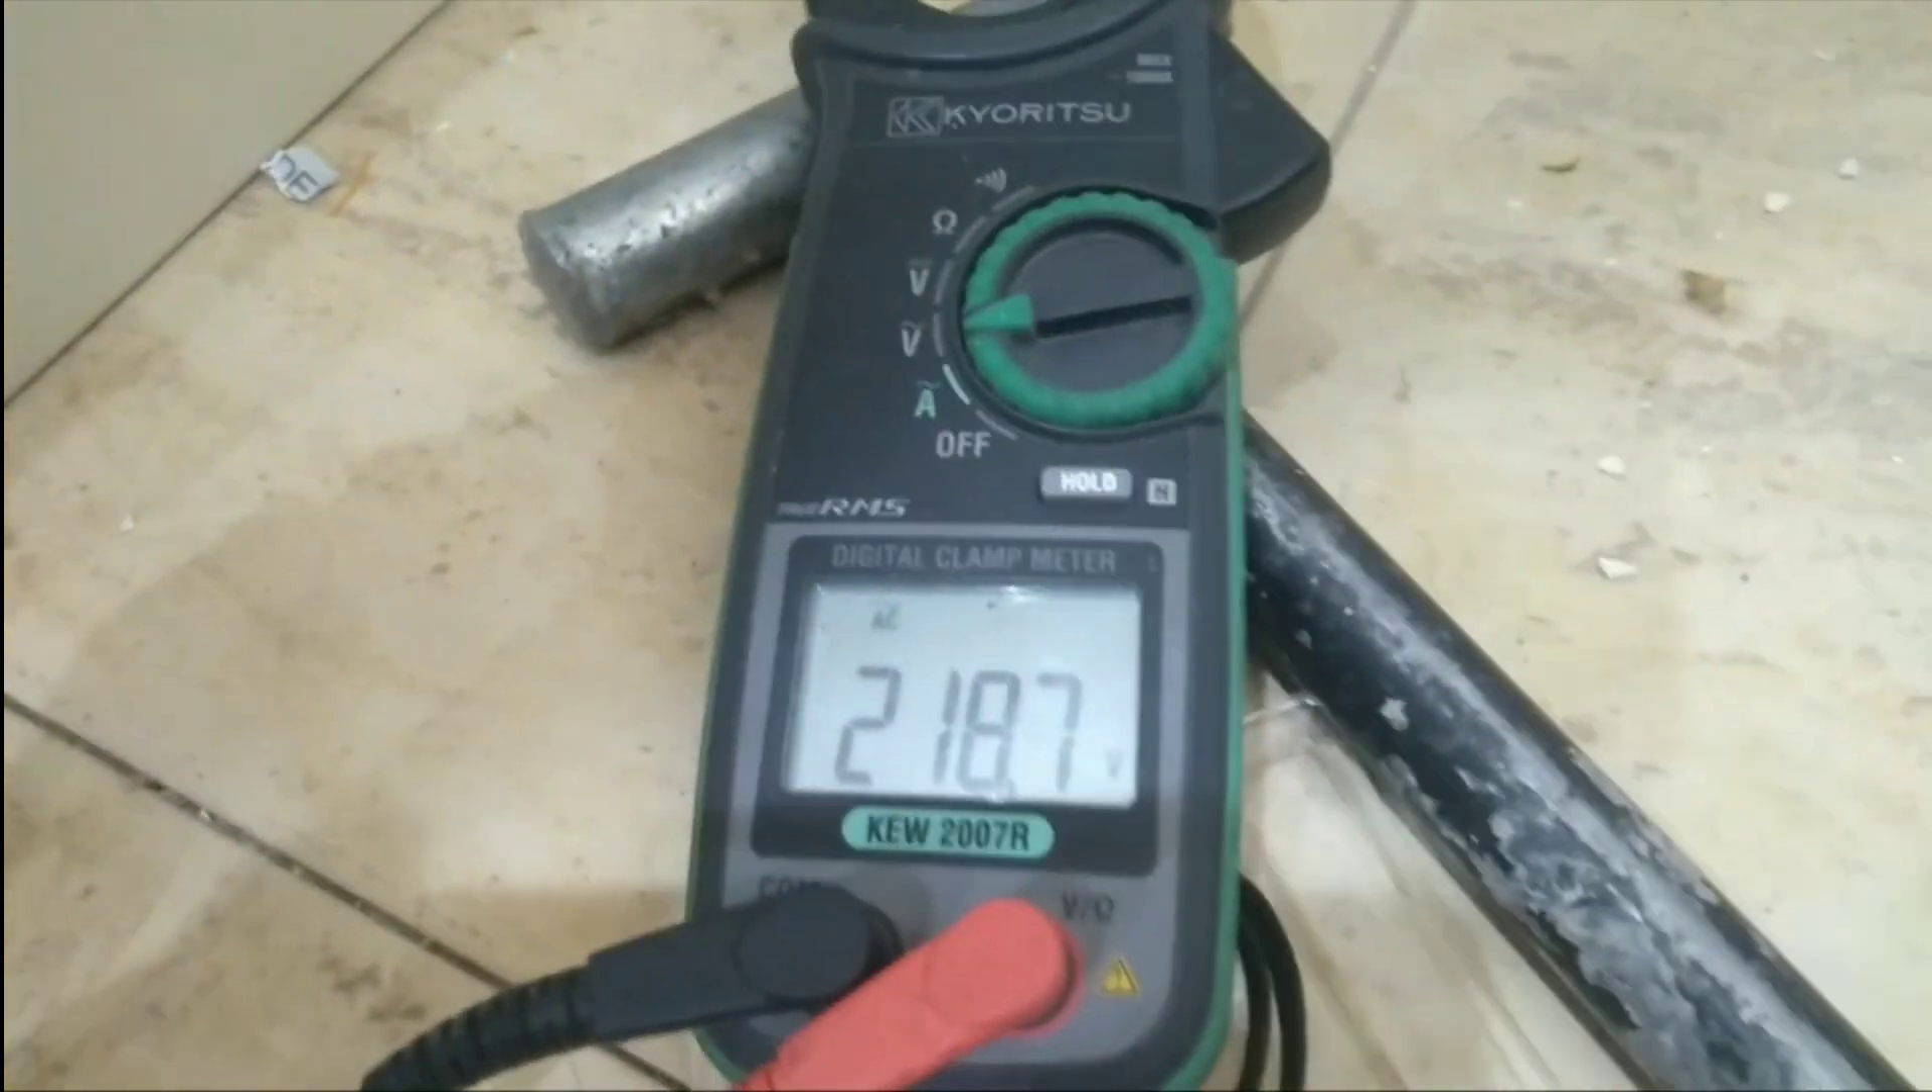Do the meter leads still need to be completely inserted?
No.